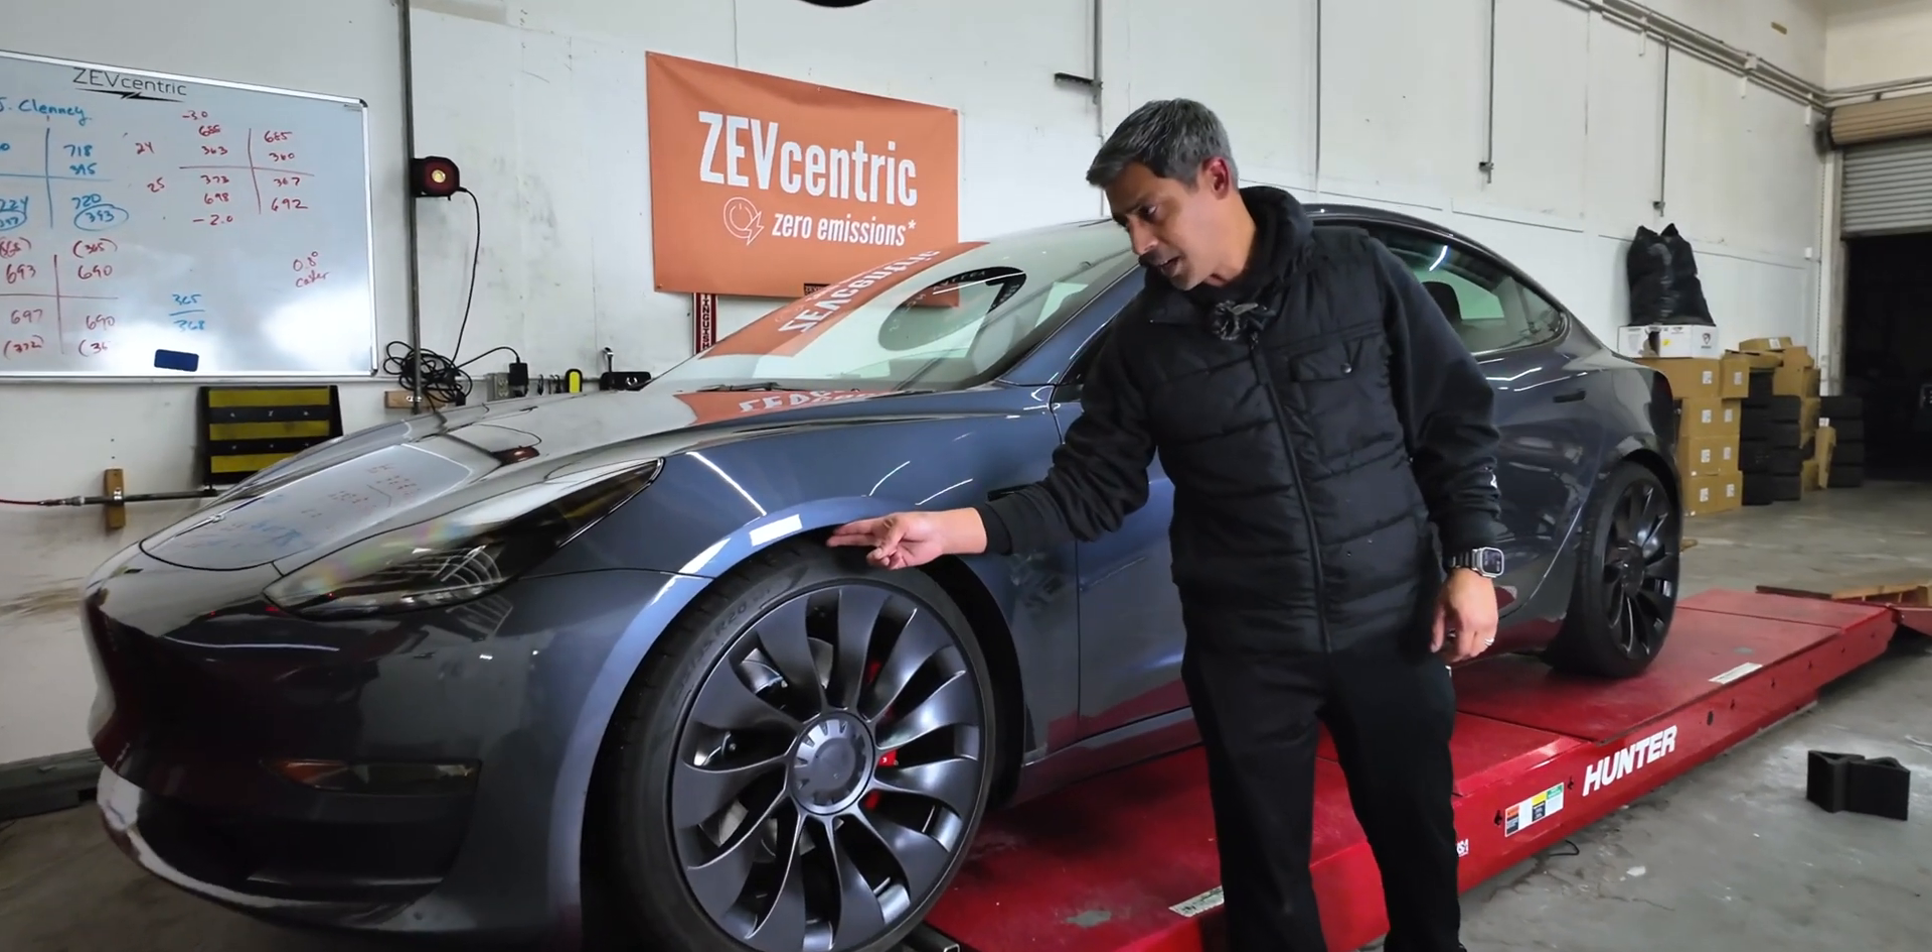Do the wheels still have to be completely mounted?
No.